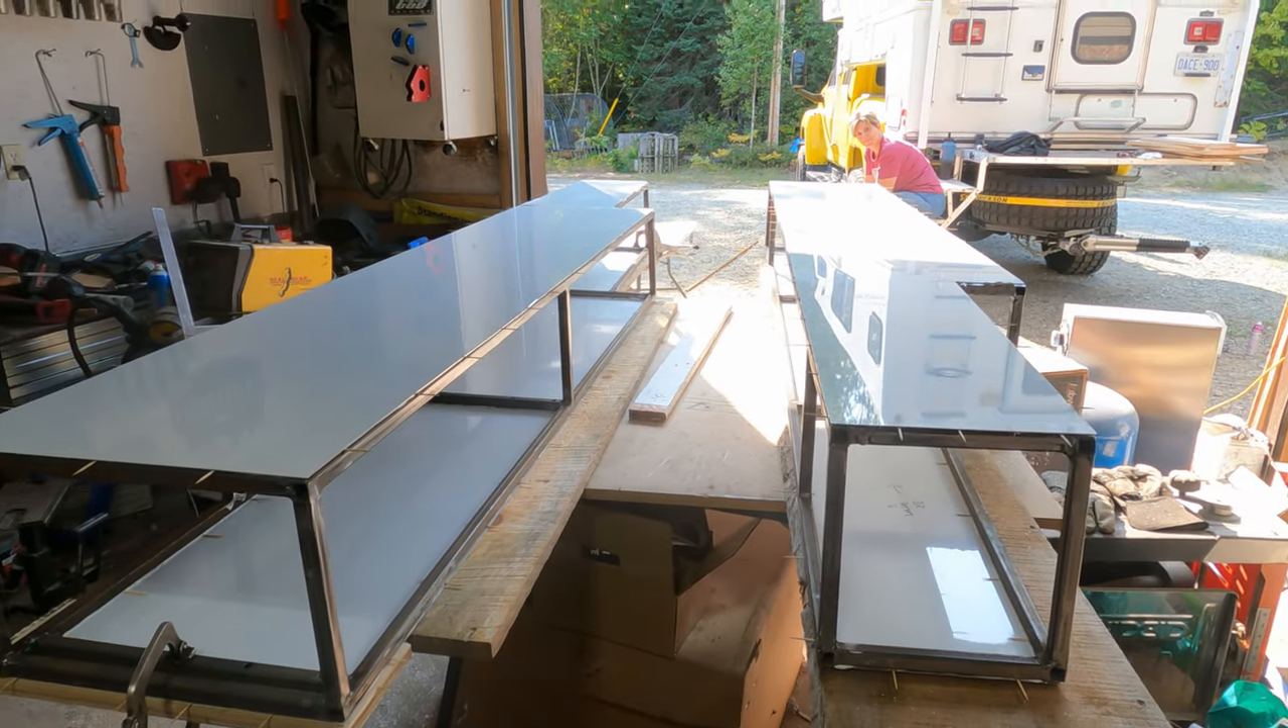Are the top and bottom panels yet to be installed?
No.